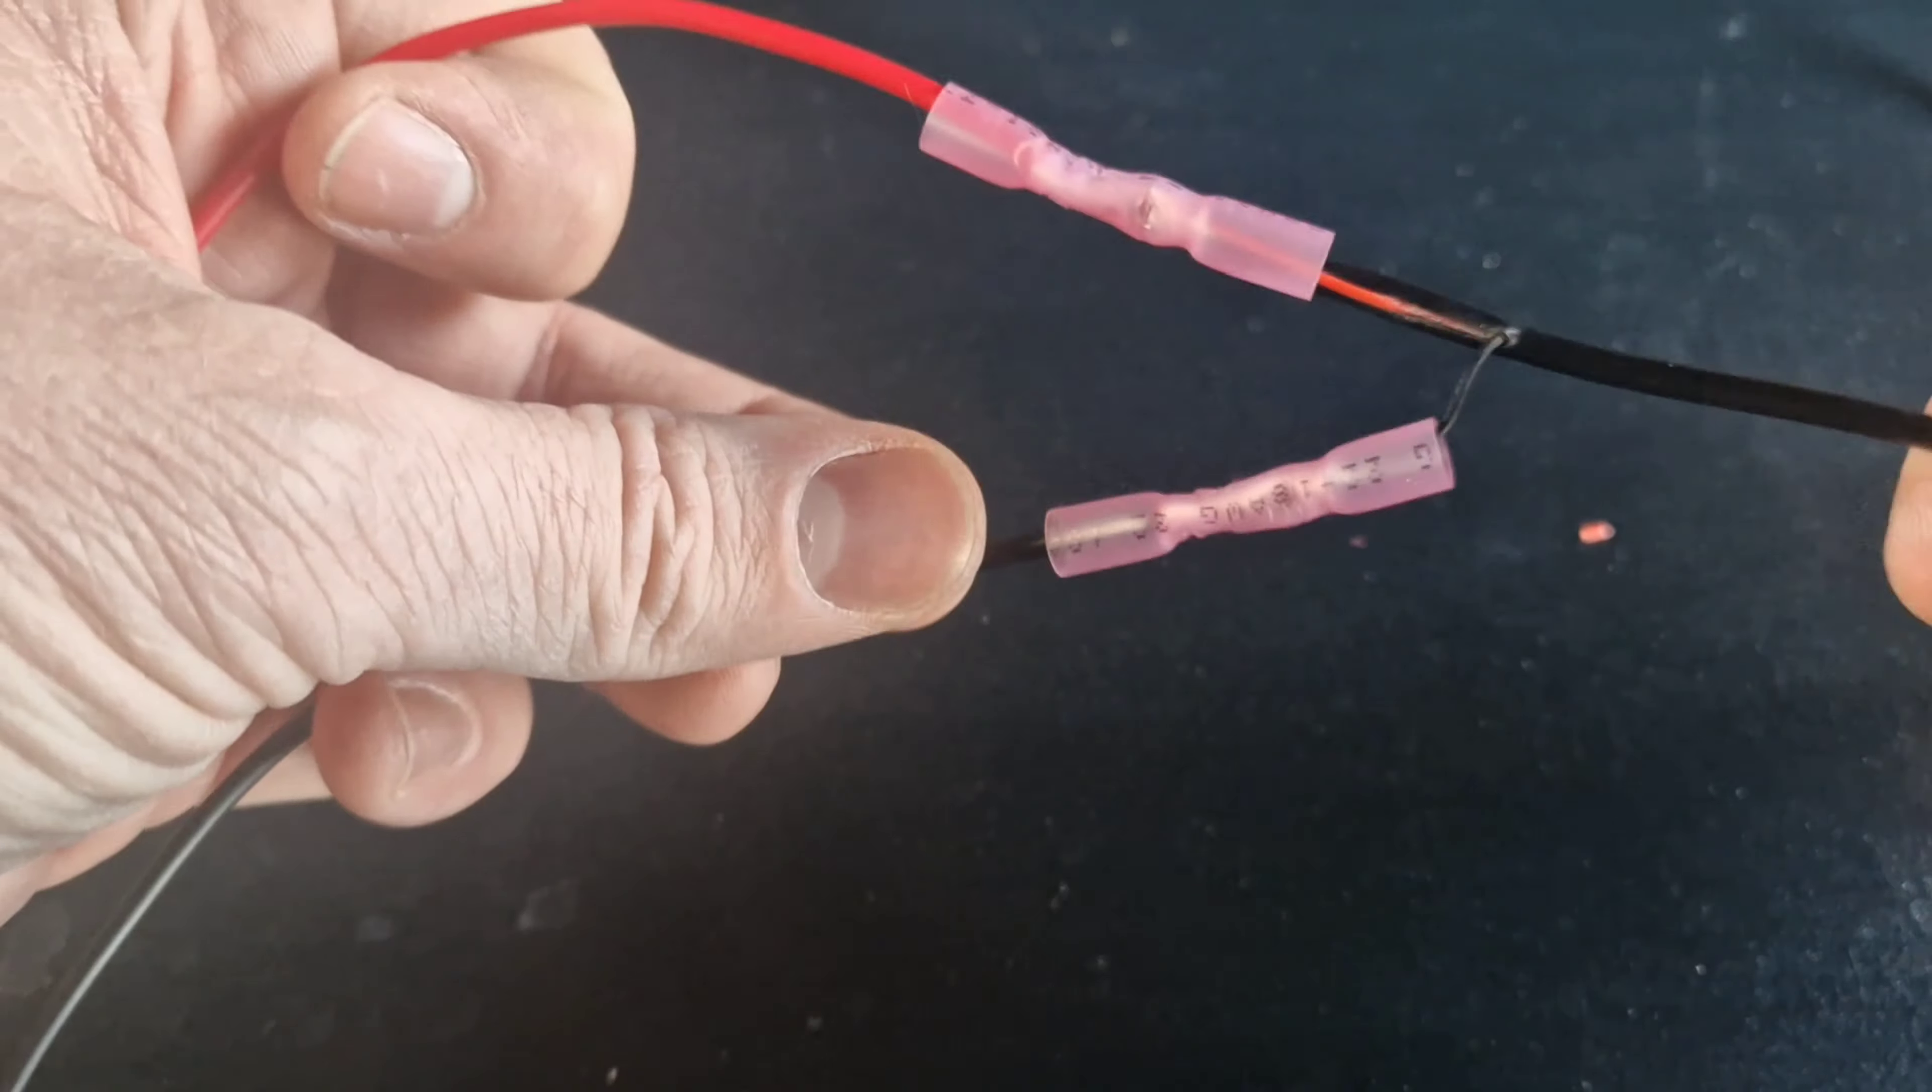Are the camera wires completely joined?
Yes.